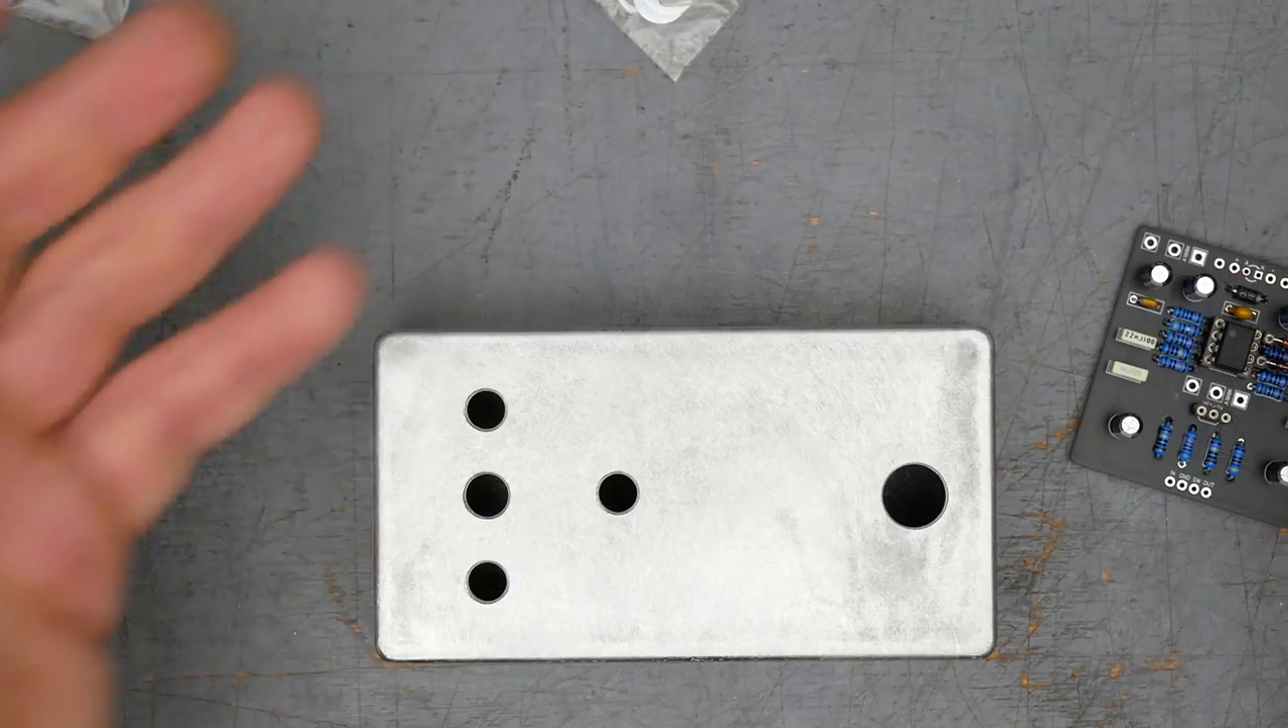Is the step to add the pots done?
No.